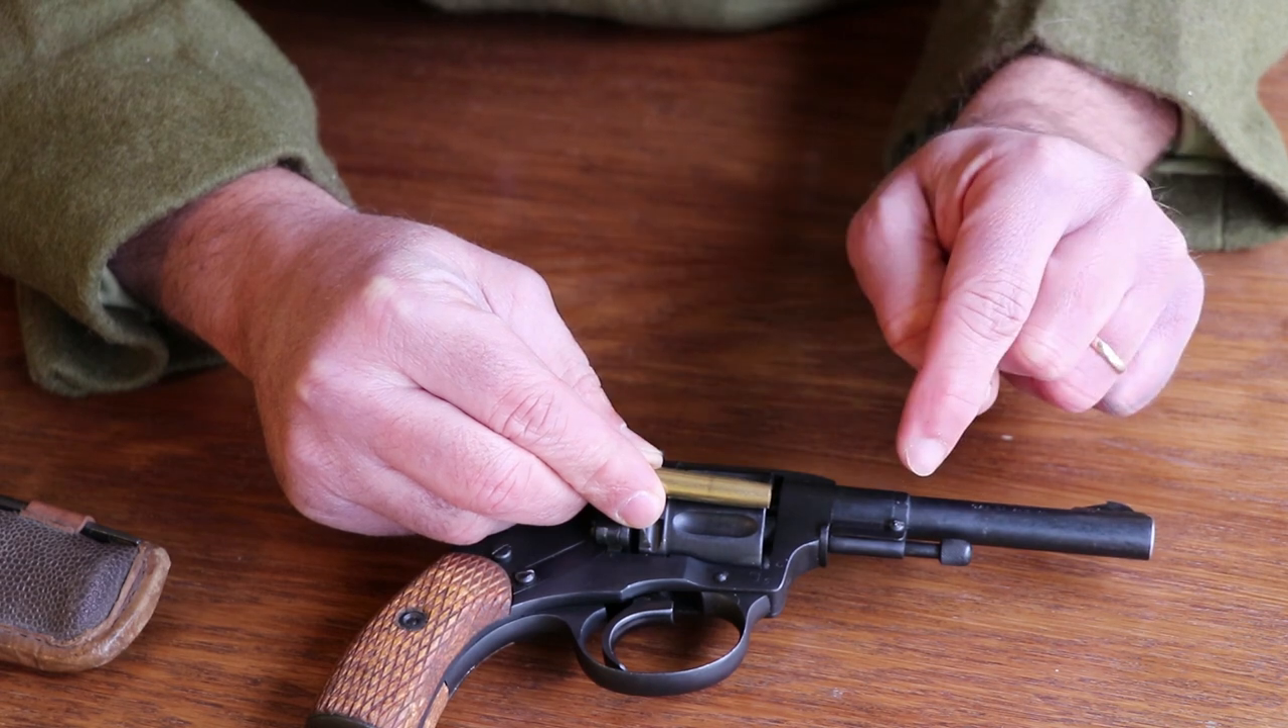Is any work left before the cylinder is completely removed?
Yes.